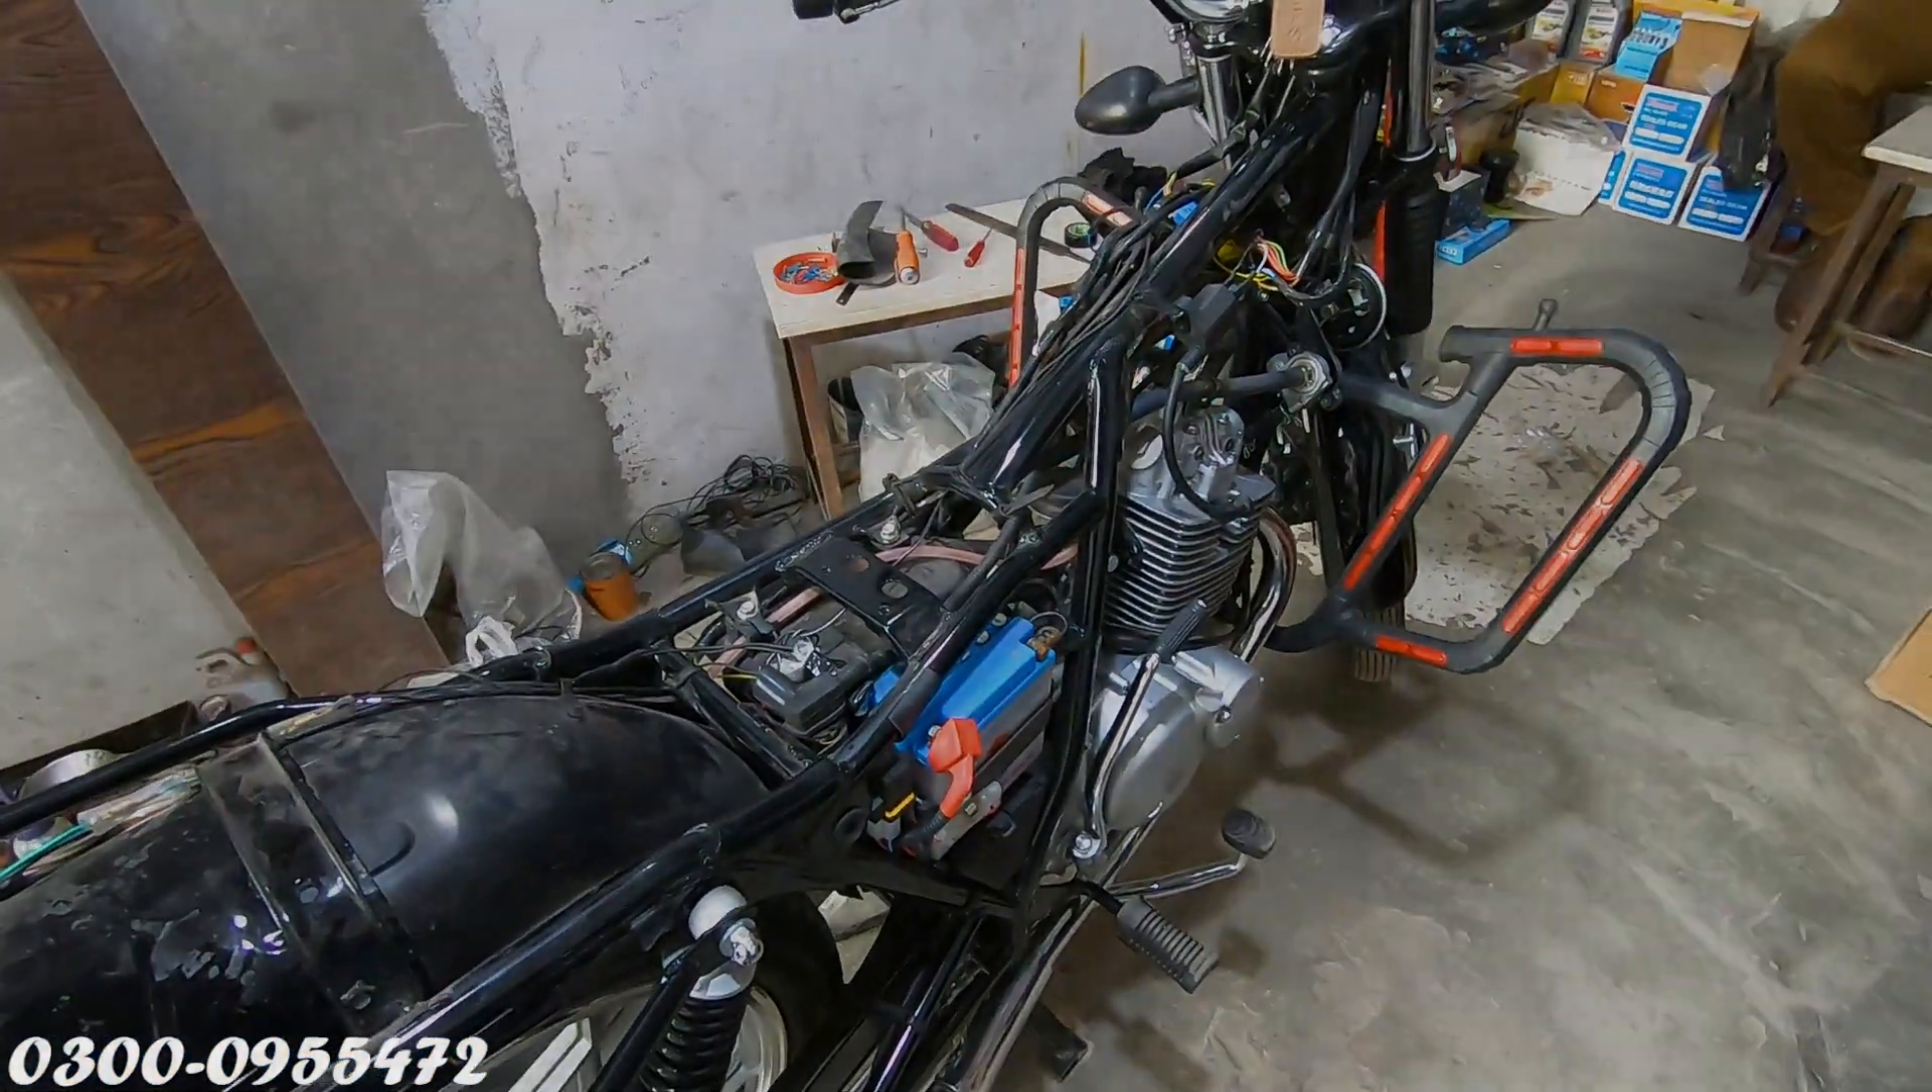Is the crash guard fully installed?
Yes.